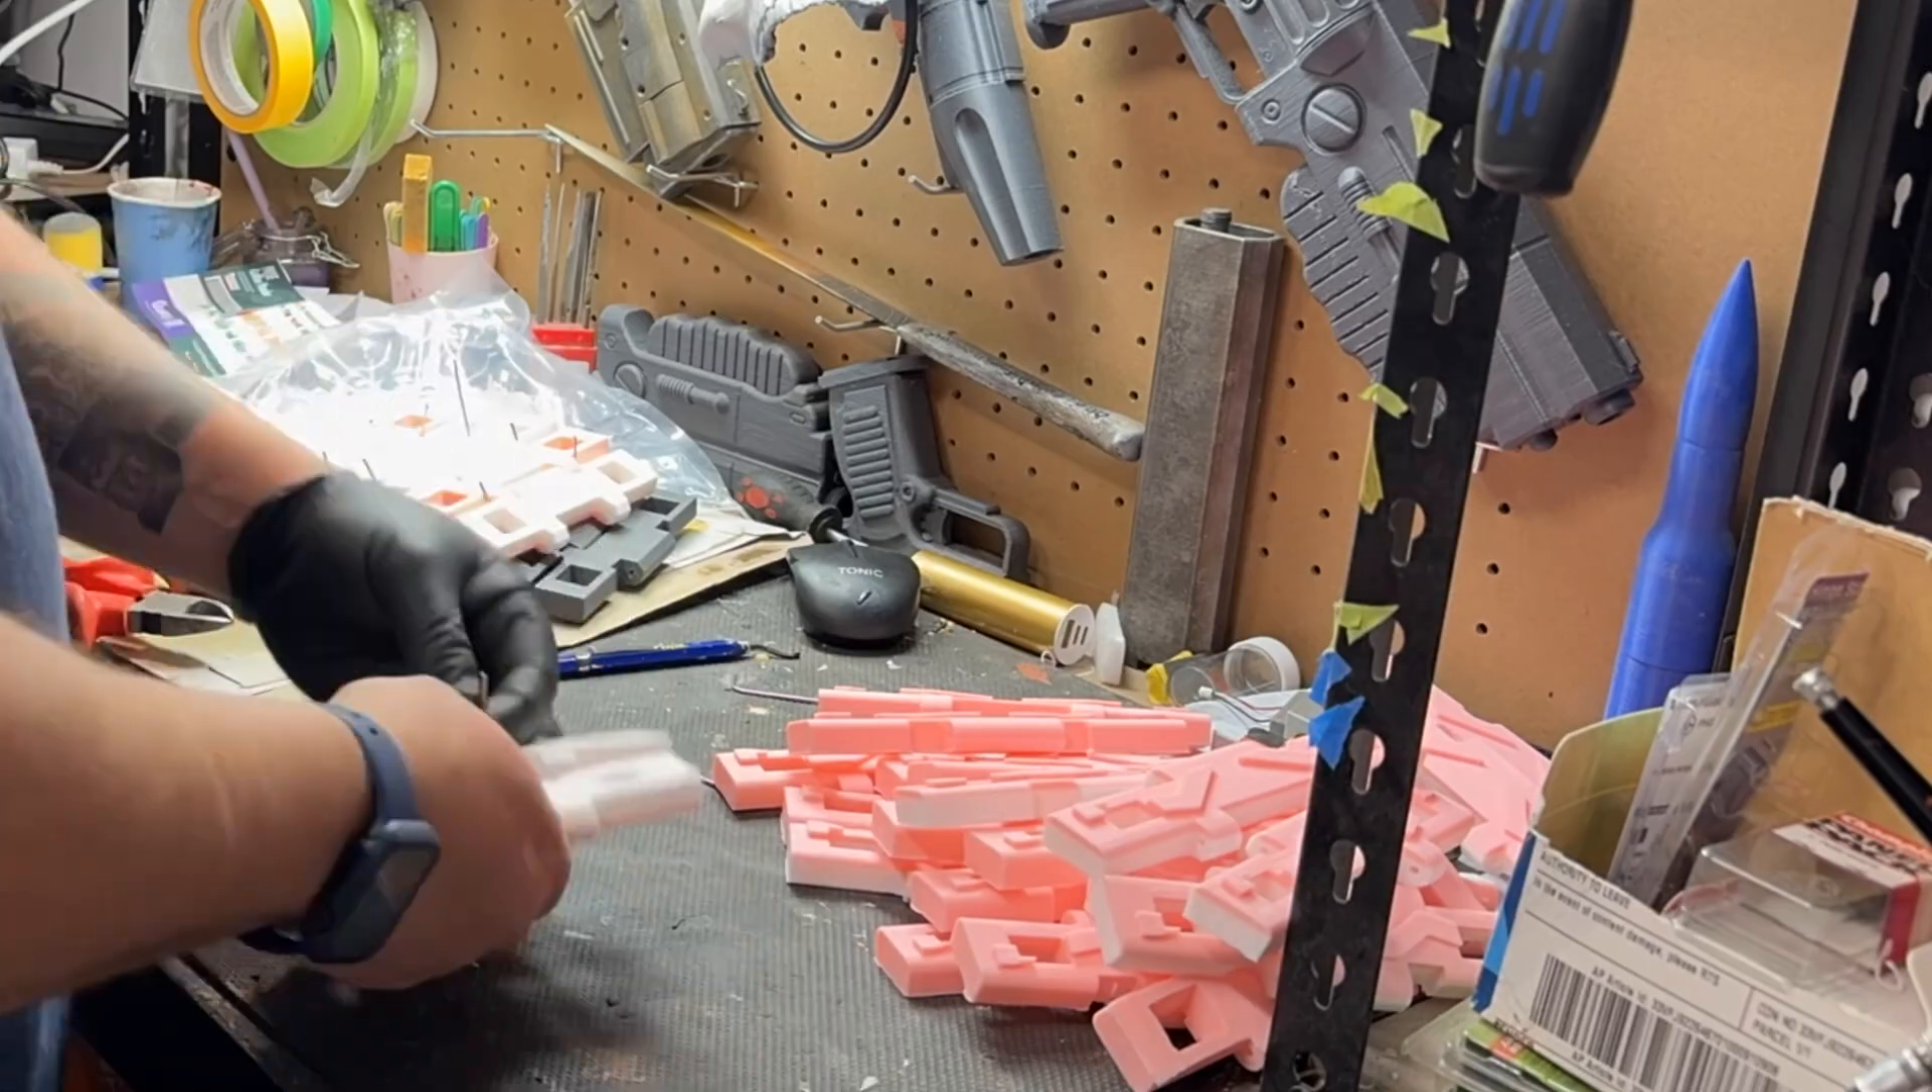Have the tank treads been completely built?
No.